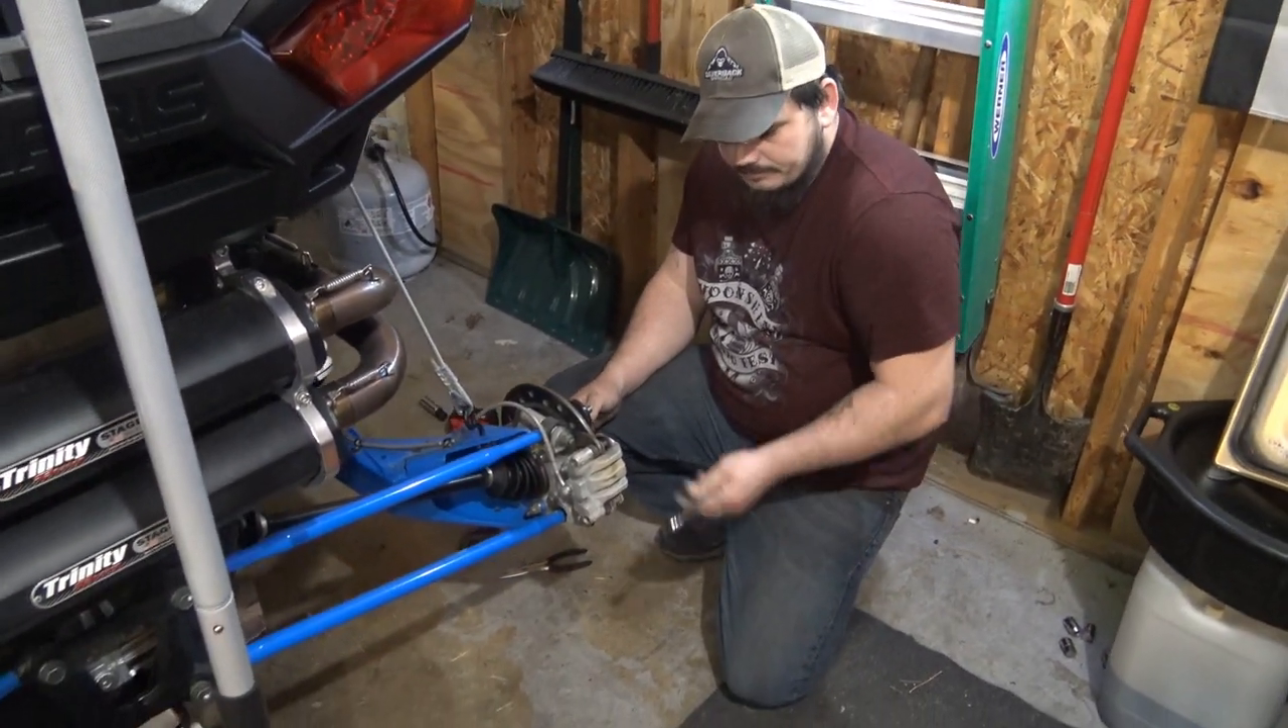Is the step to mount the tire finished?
No.